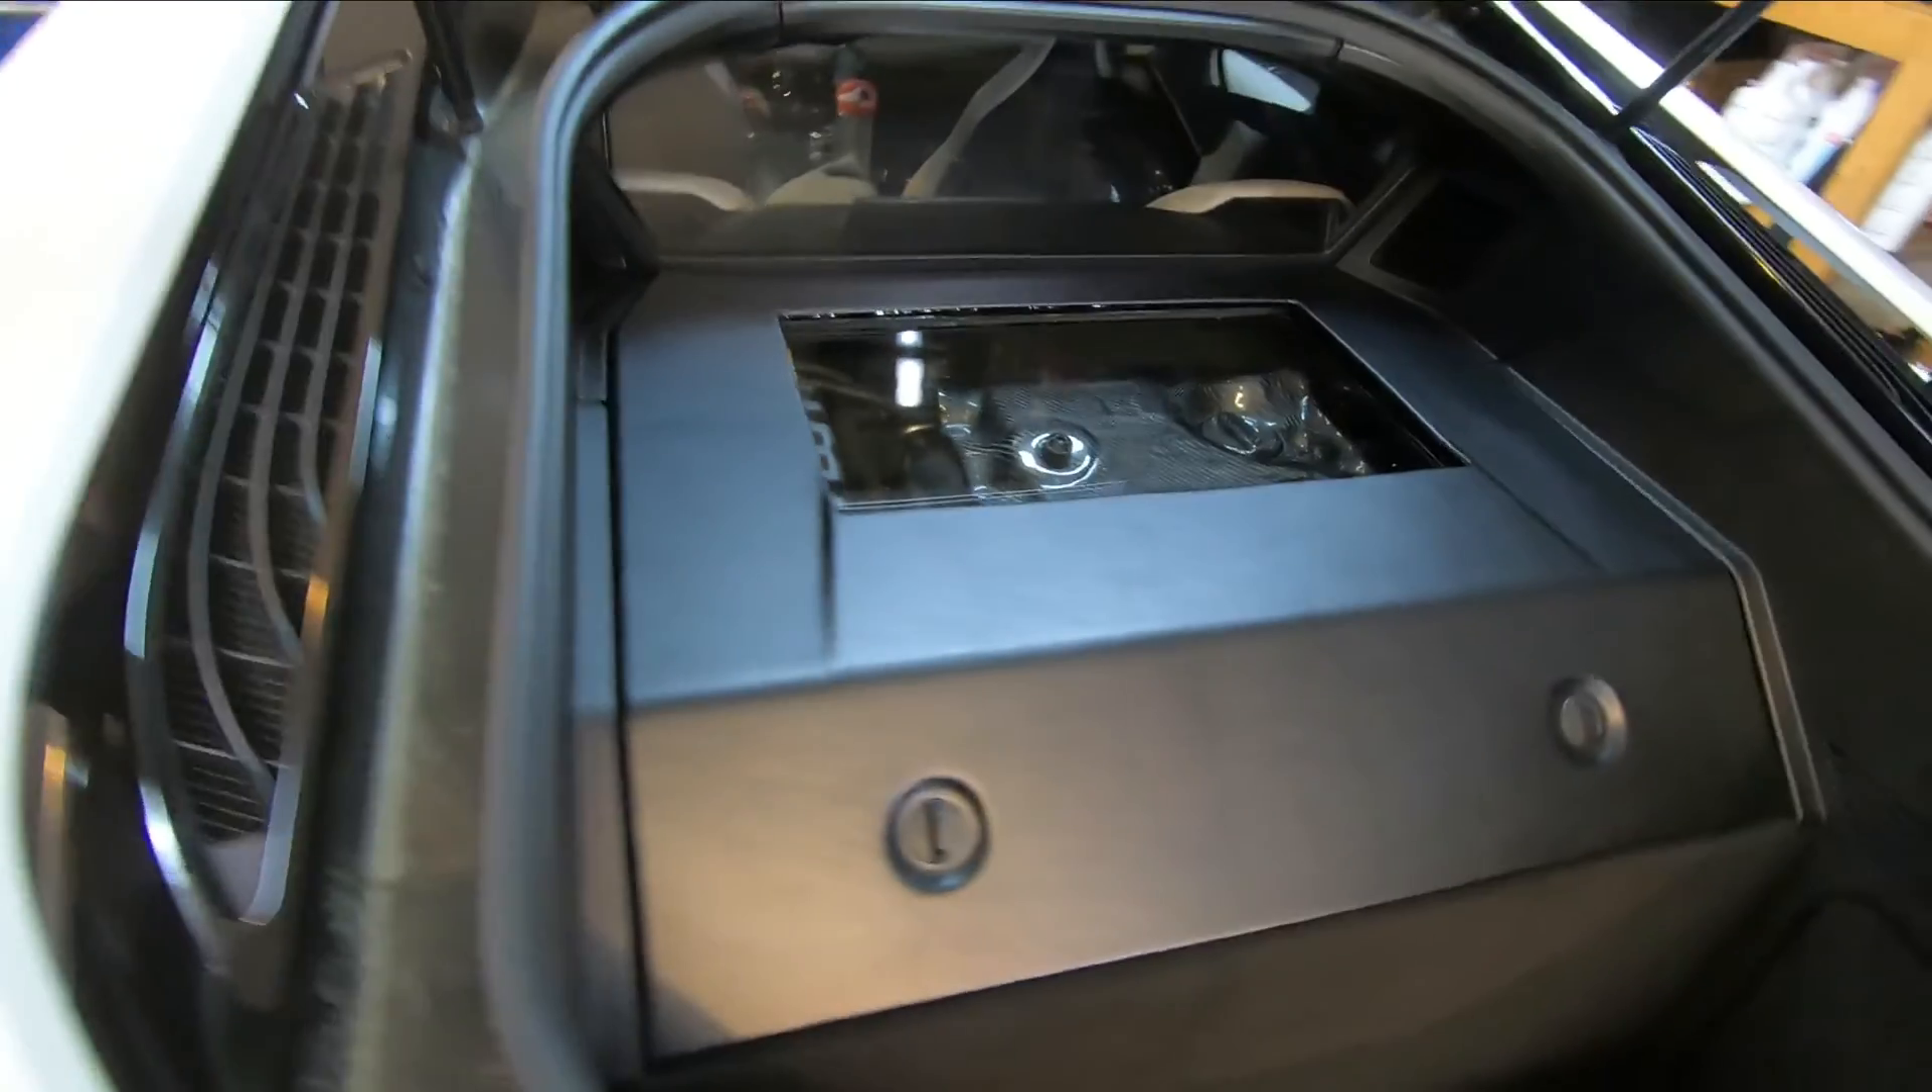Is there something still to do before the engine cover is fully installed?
No.